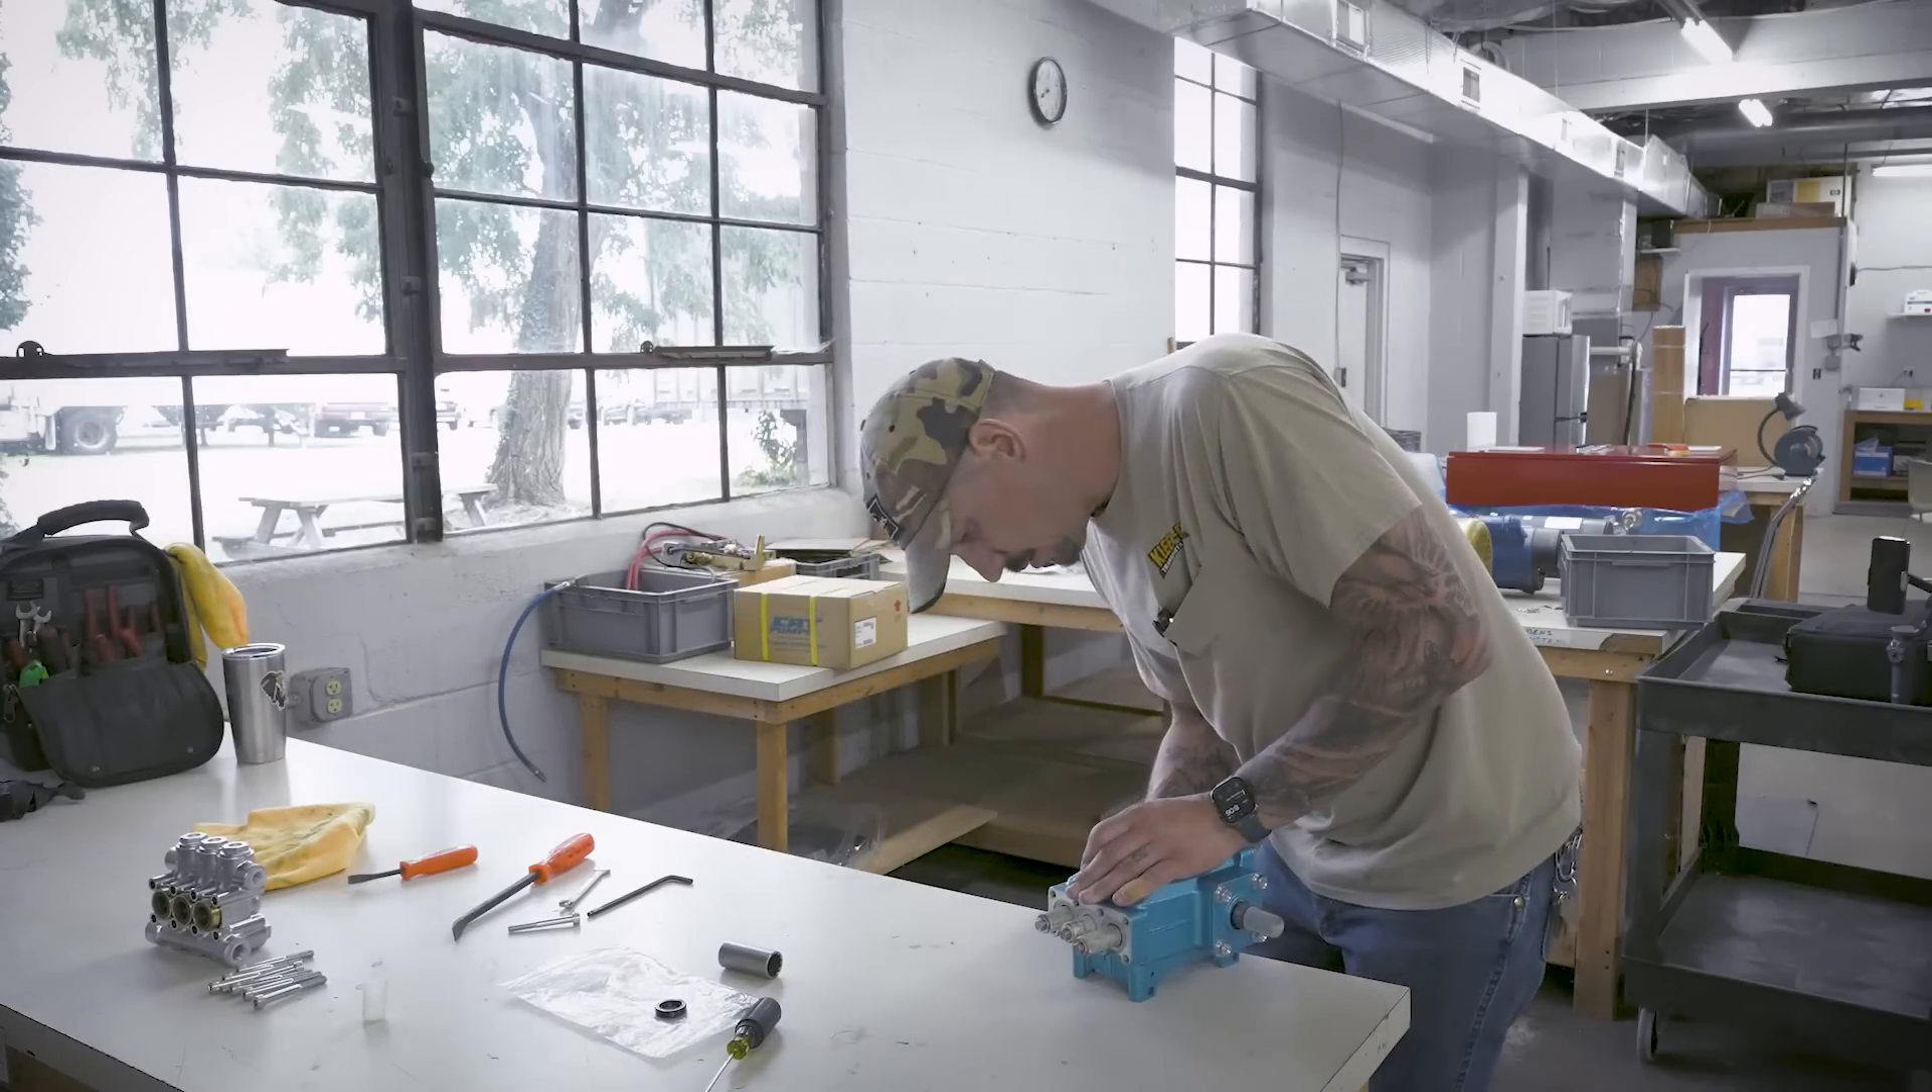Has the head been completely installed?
No.